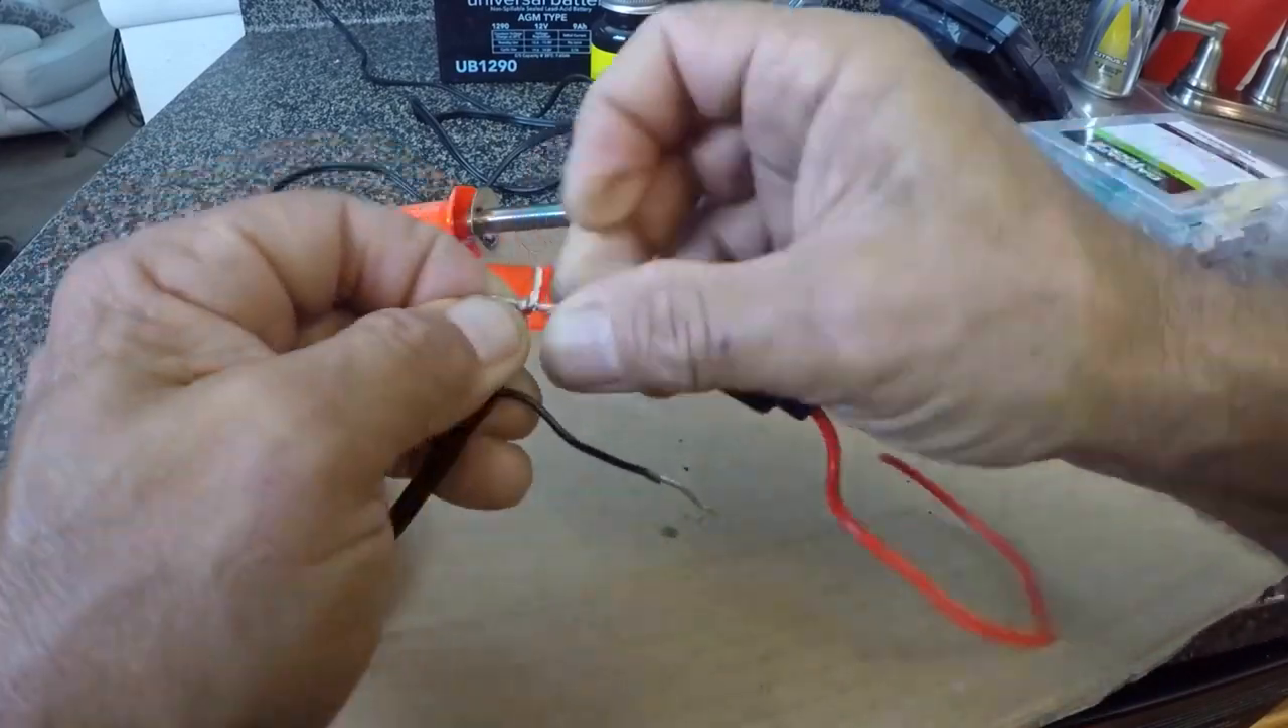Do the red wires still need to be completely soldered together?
Yes.